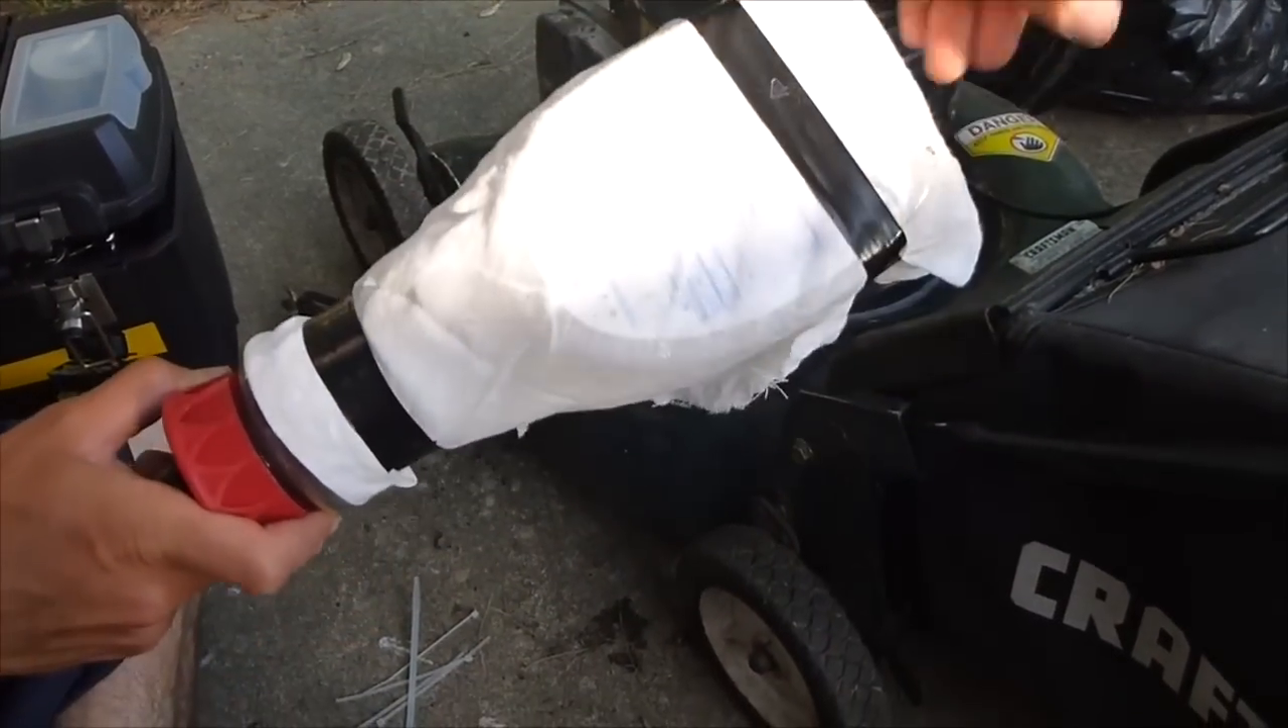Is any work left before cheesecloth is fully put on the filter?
No.